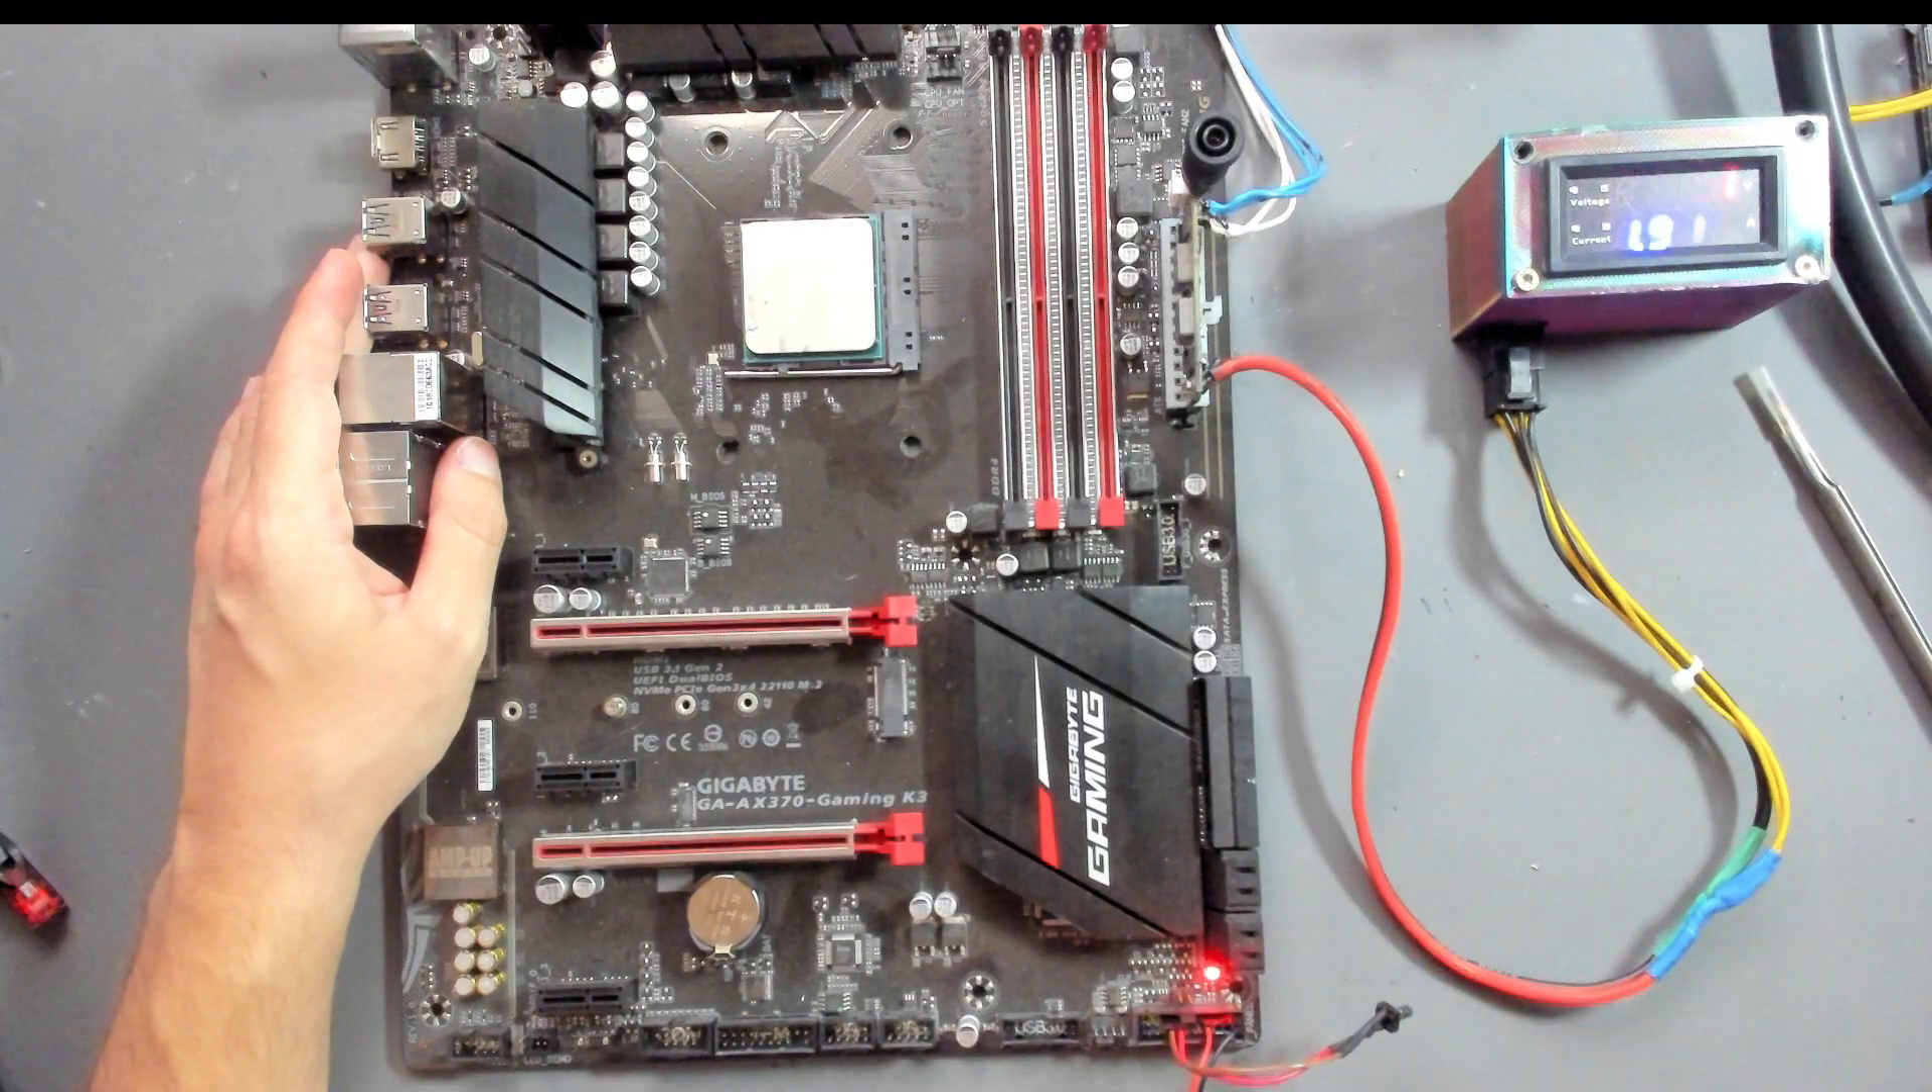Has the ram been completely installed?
No.